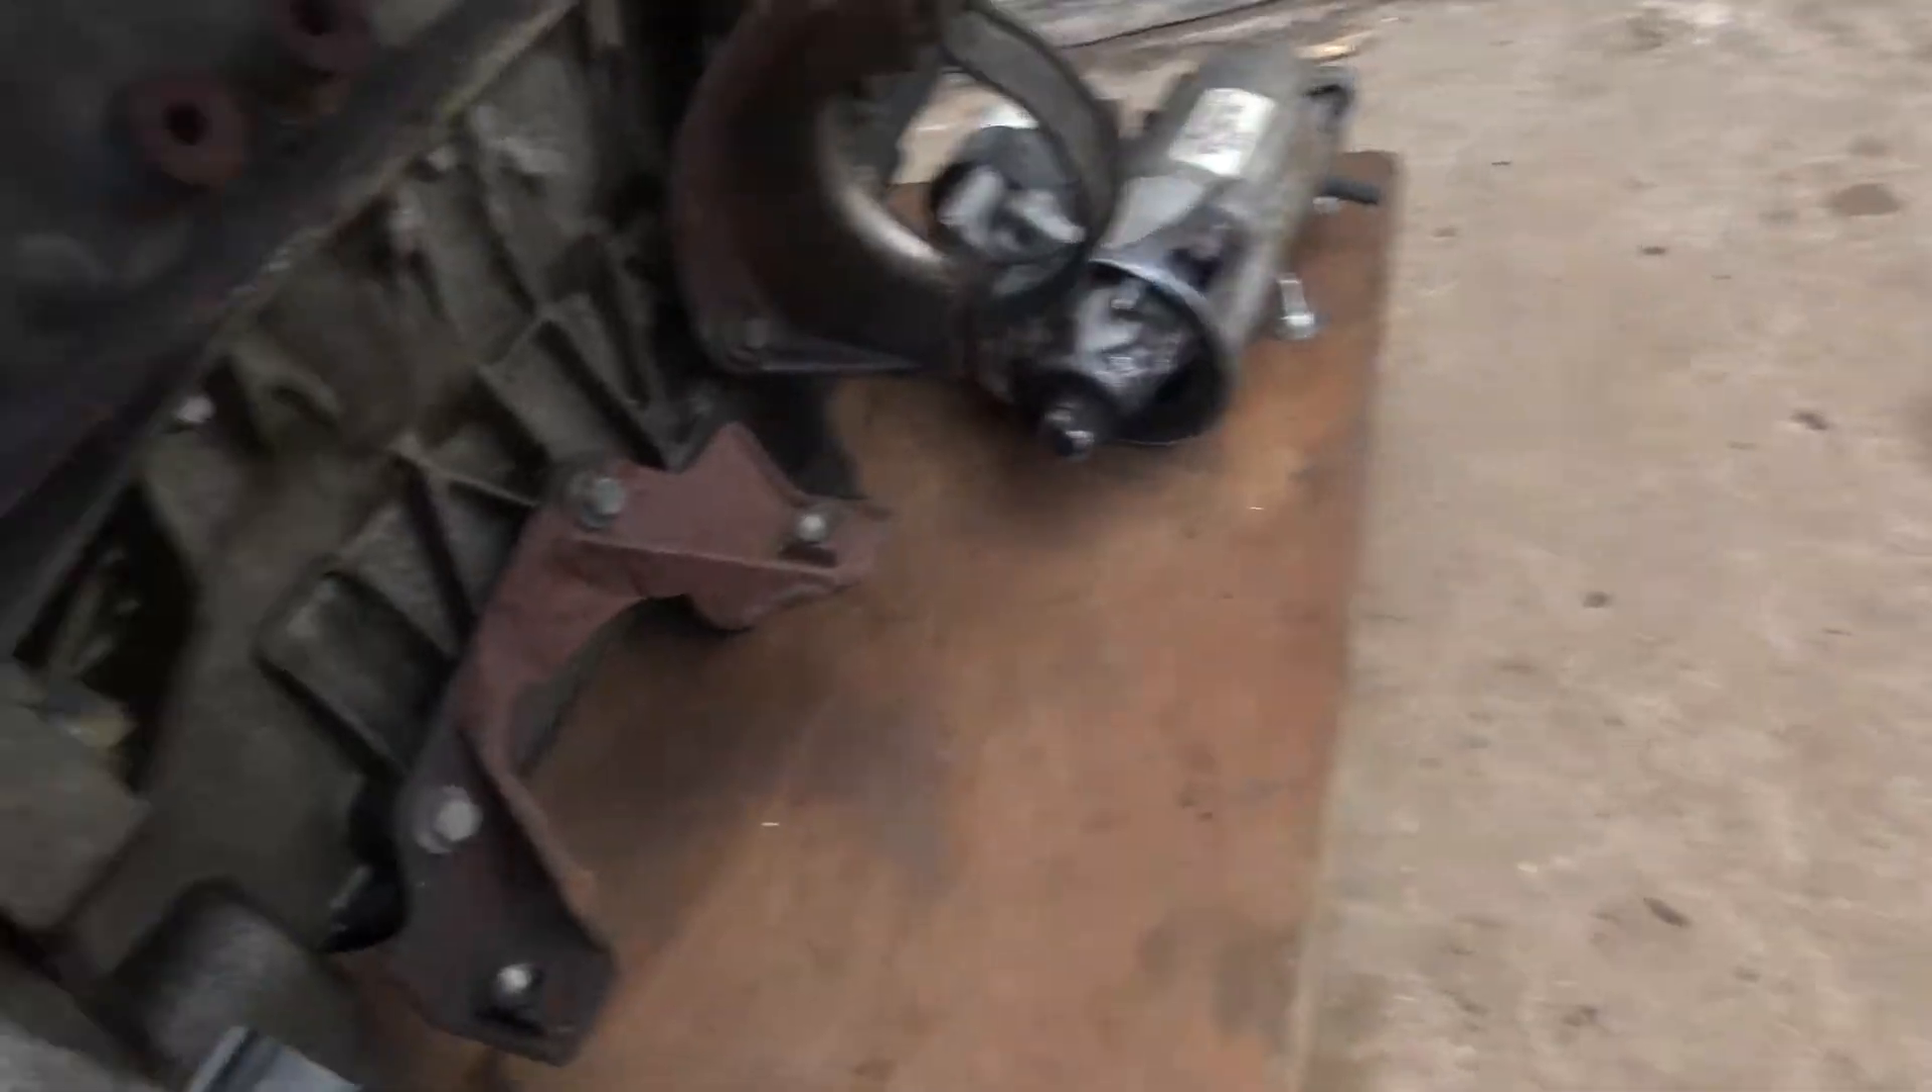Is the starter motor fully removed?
Yes.